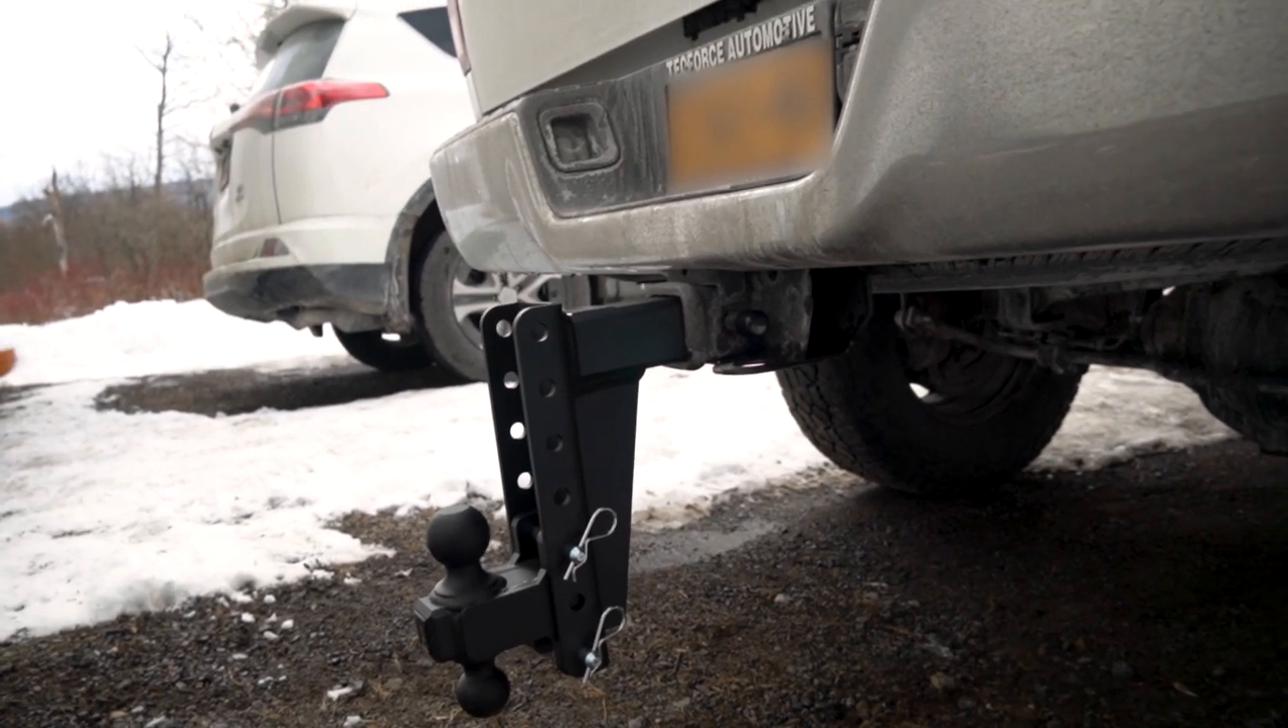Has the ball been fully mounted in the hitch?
Yes.